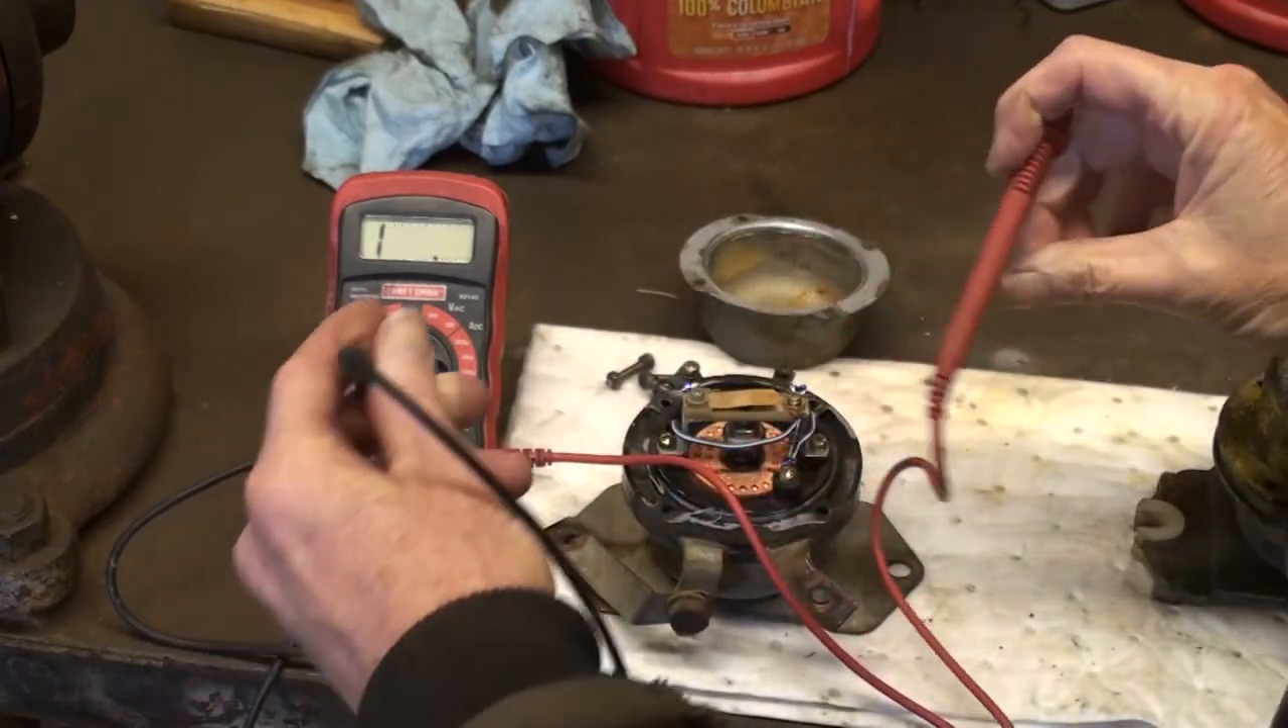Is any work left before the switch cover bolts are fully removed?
No.